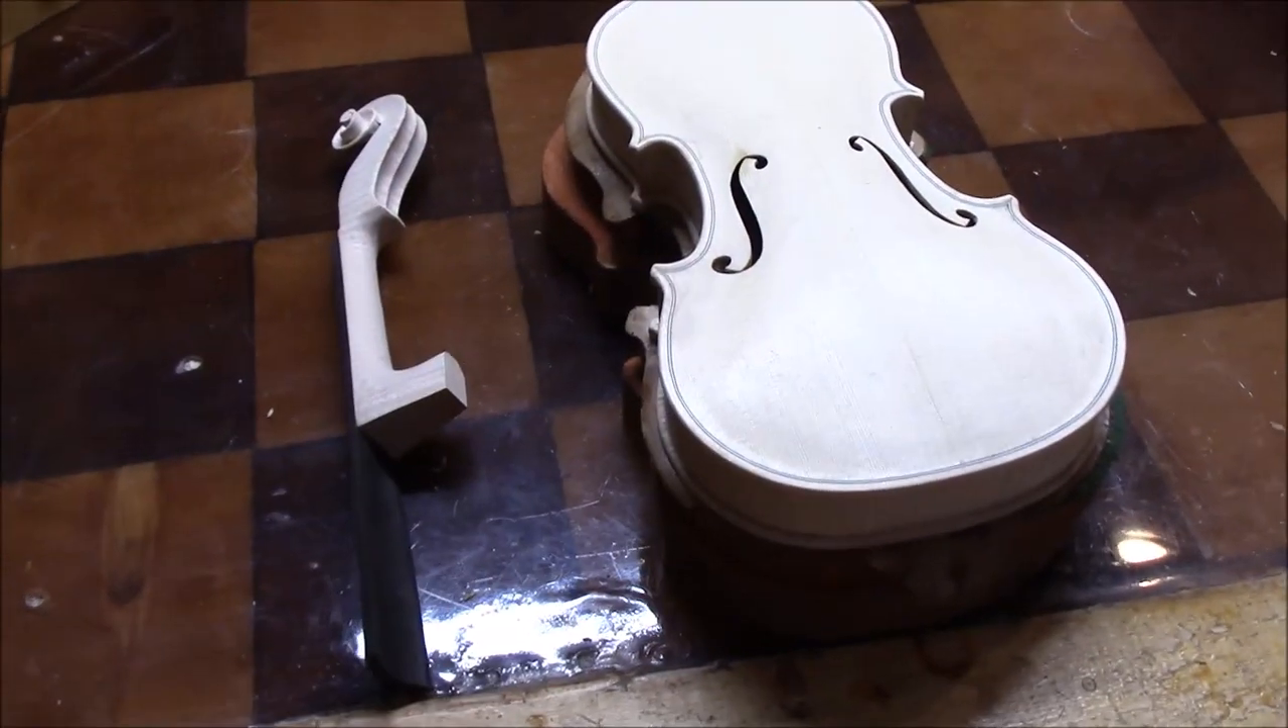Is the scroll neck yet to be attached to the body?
Yes.